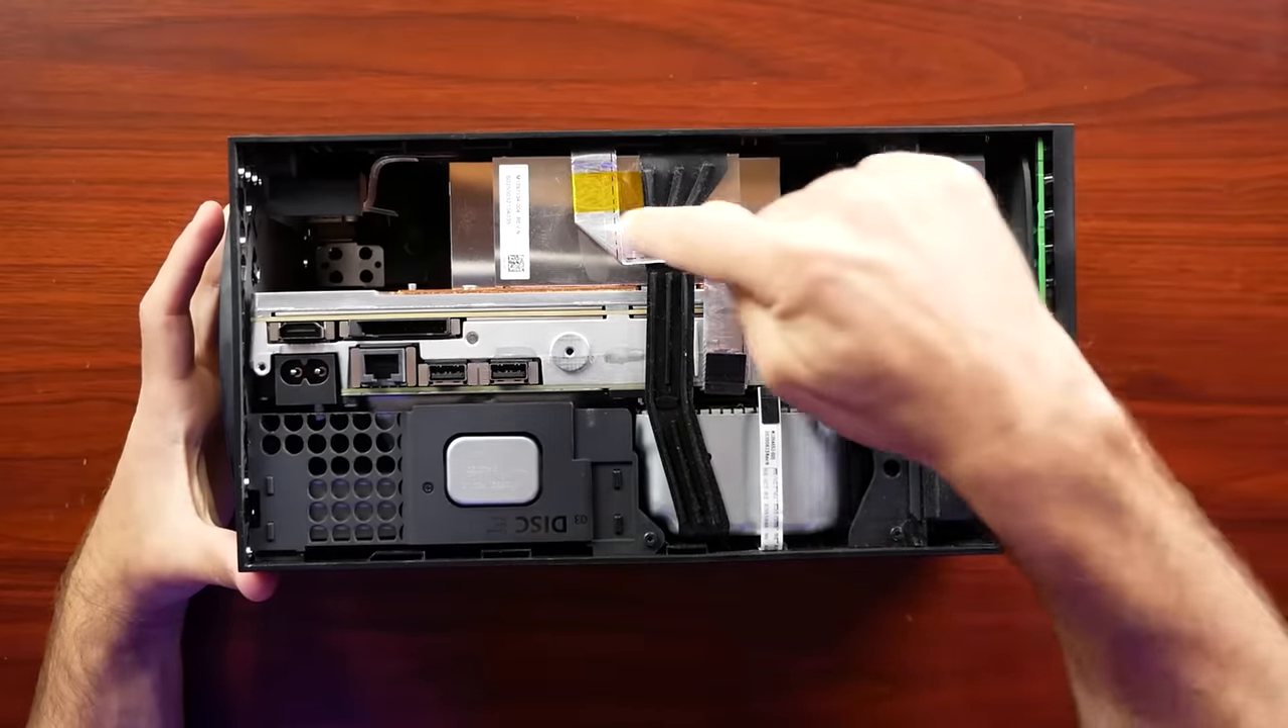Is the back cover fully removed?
Yes.